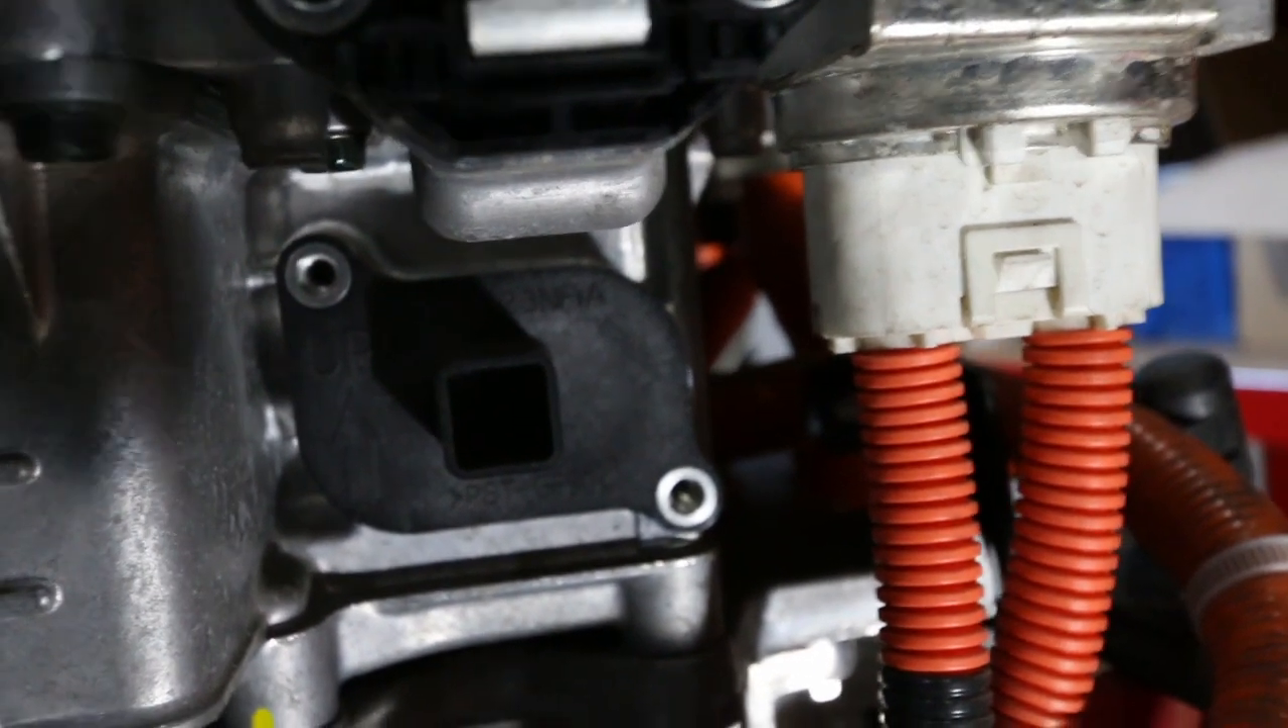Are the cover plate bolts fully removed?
Yes.